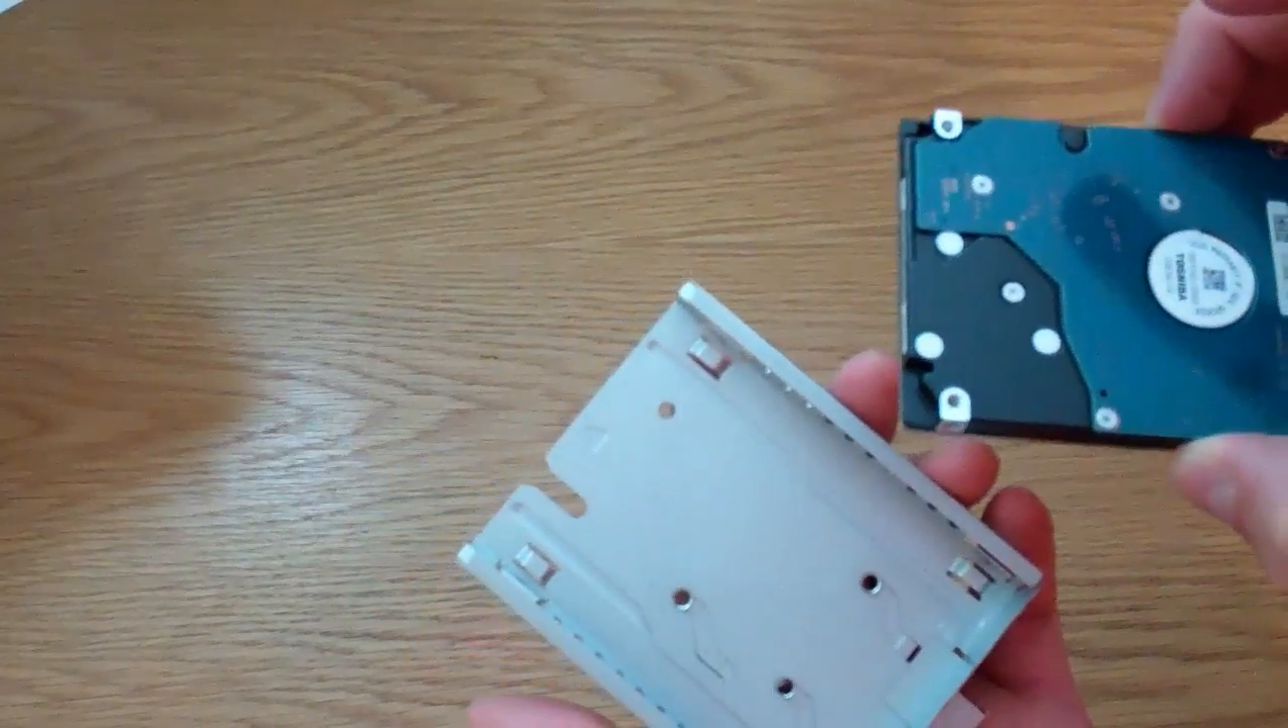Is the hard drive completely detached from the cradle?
Yes.